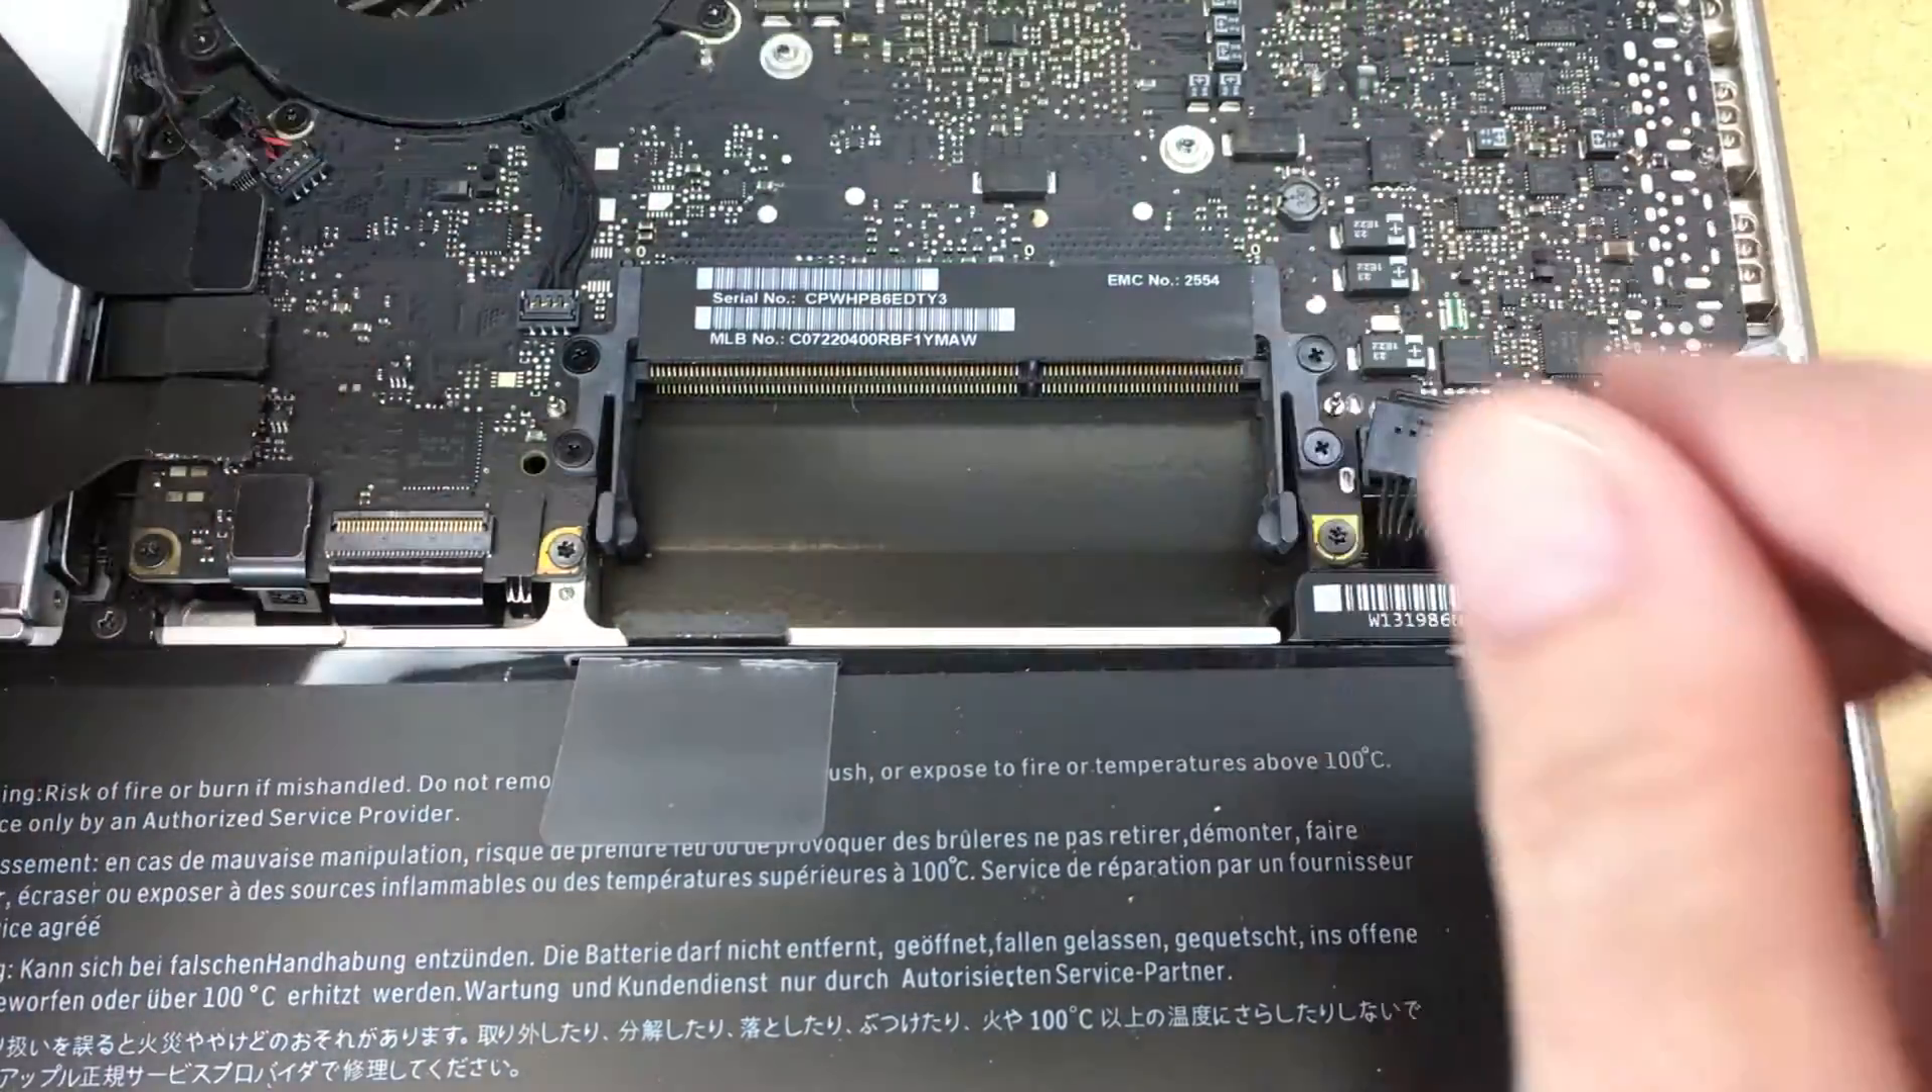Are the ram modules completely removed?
Yes.